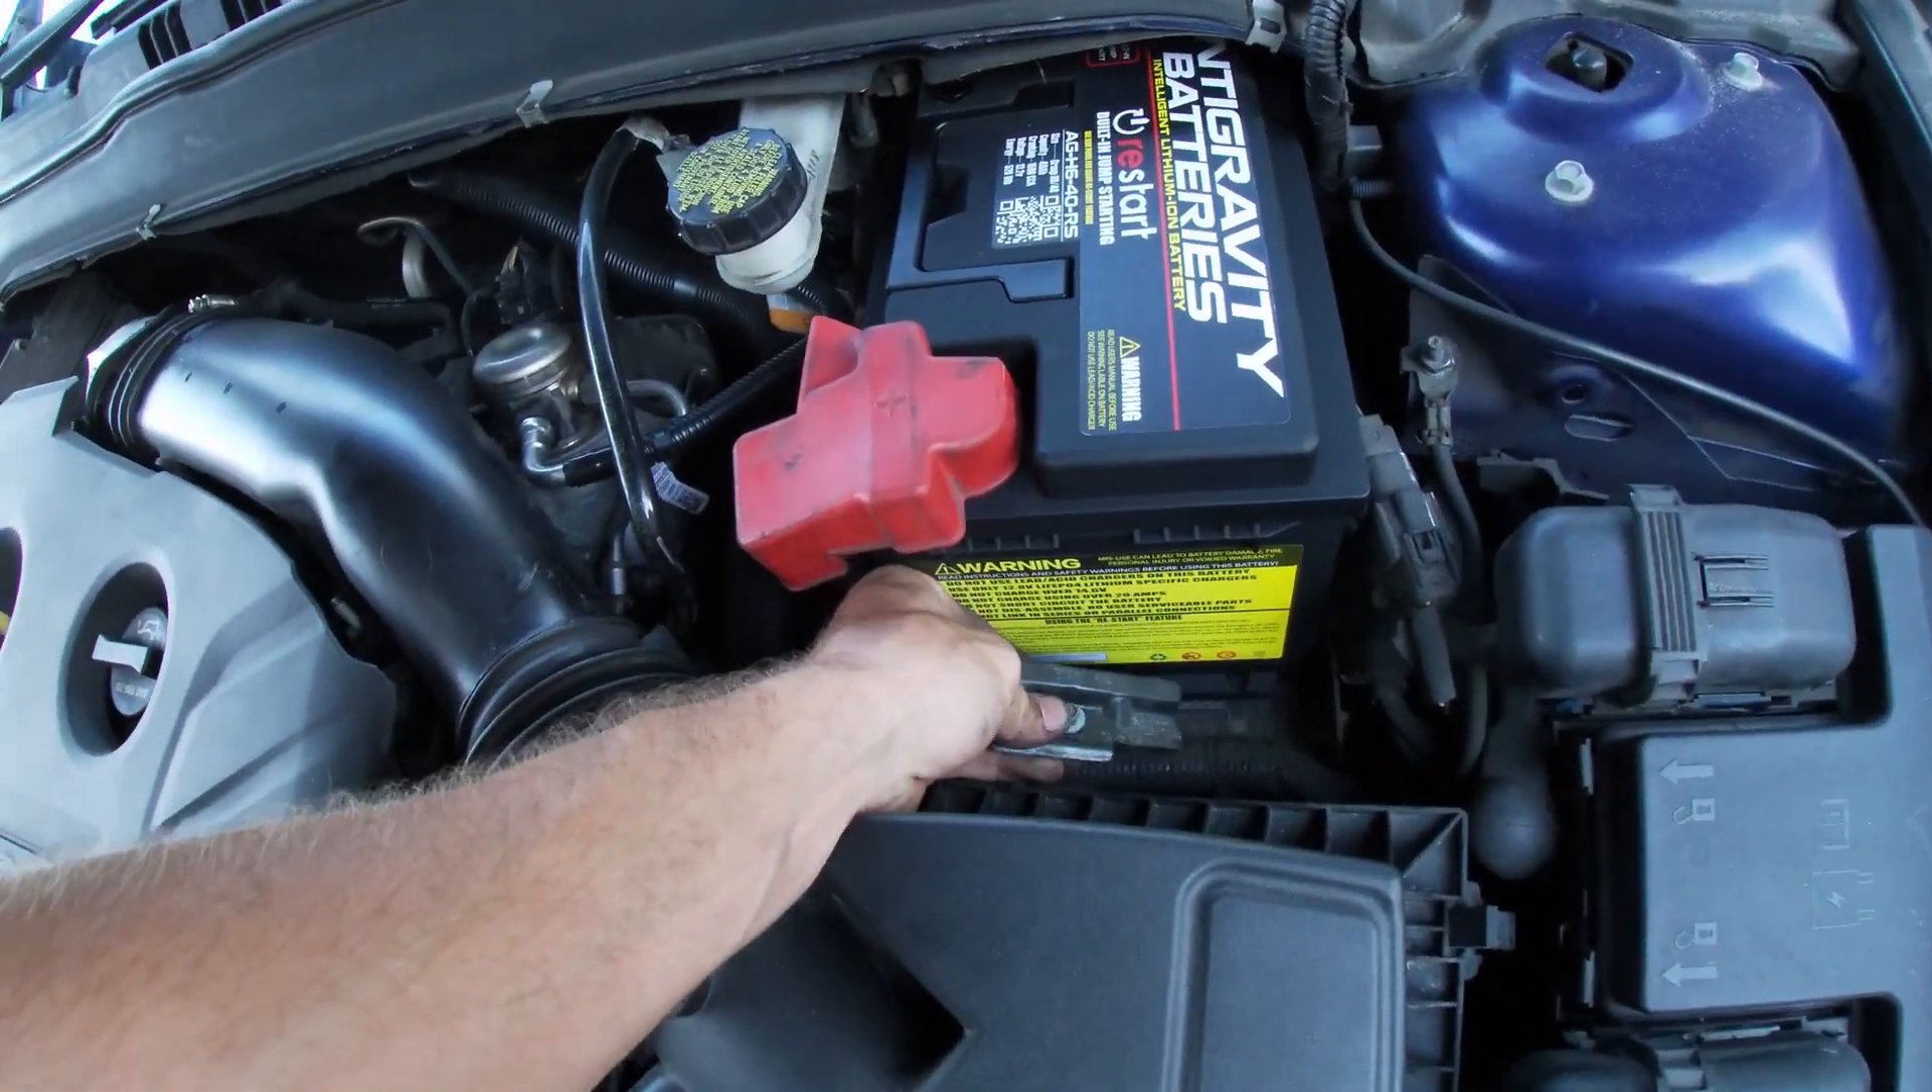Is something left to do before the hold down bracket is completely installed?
Yes.